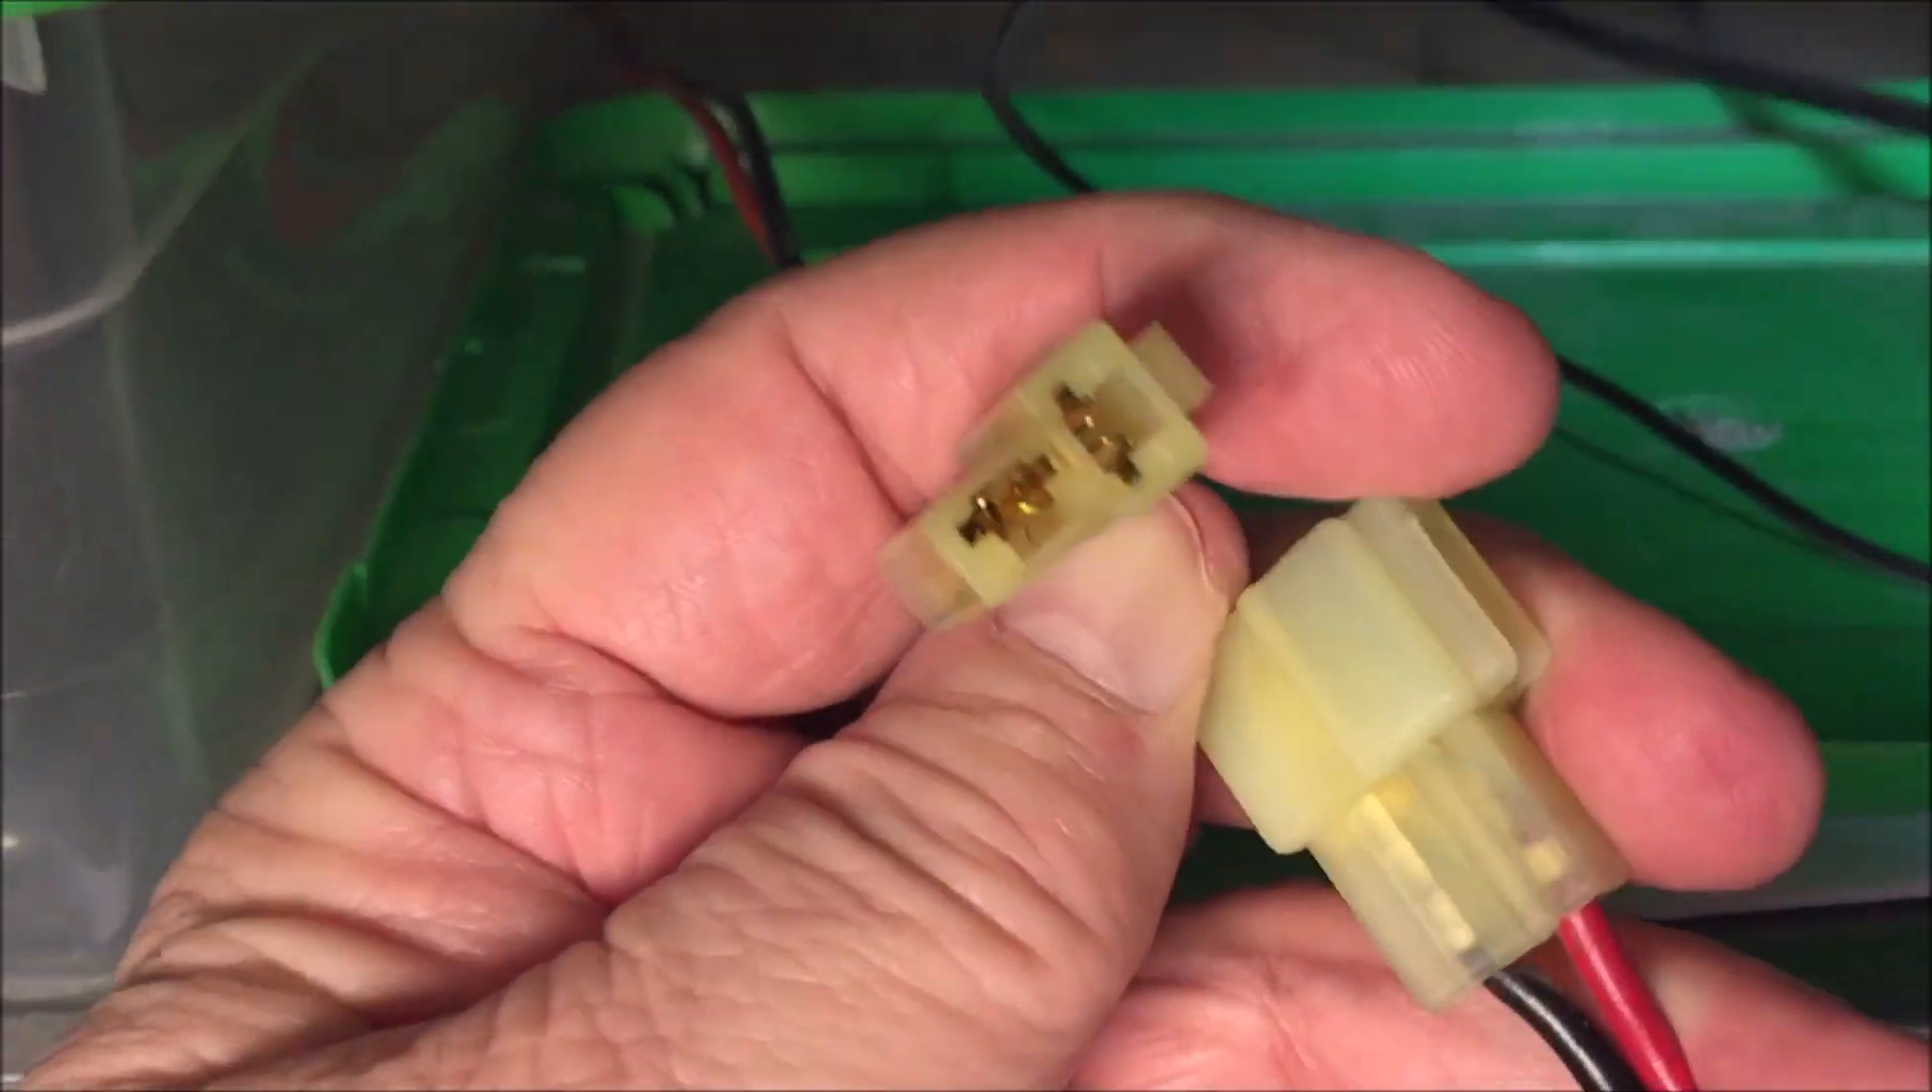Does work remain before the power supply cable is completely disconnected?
No.